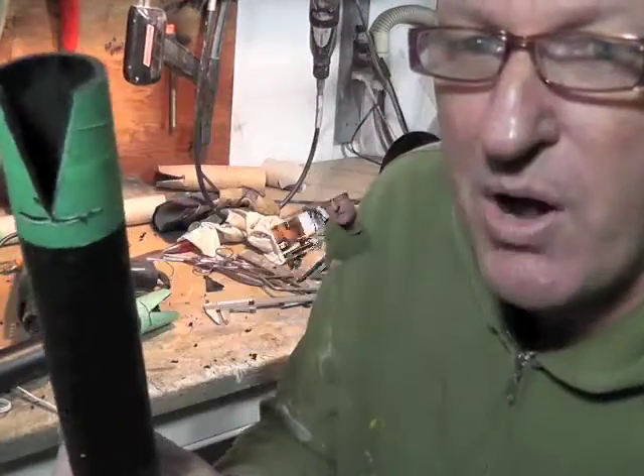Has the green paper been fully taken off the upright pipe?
No.